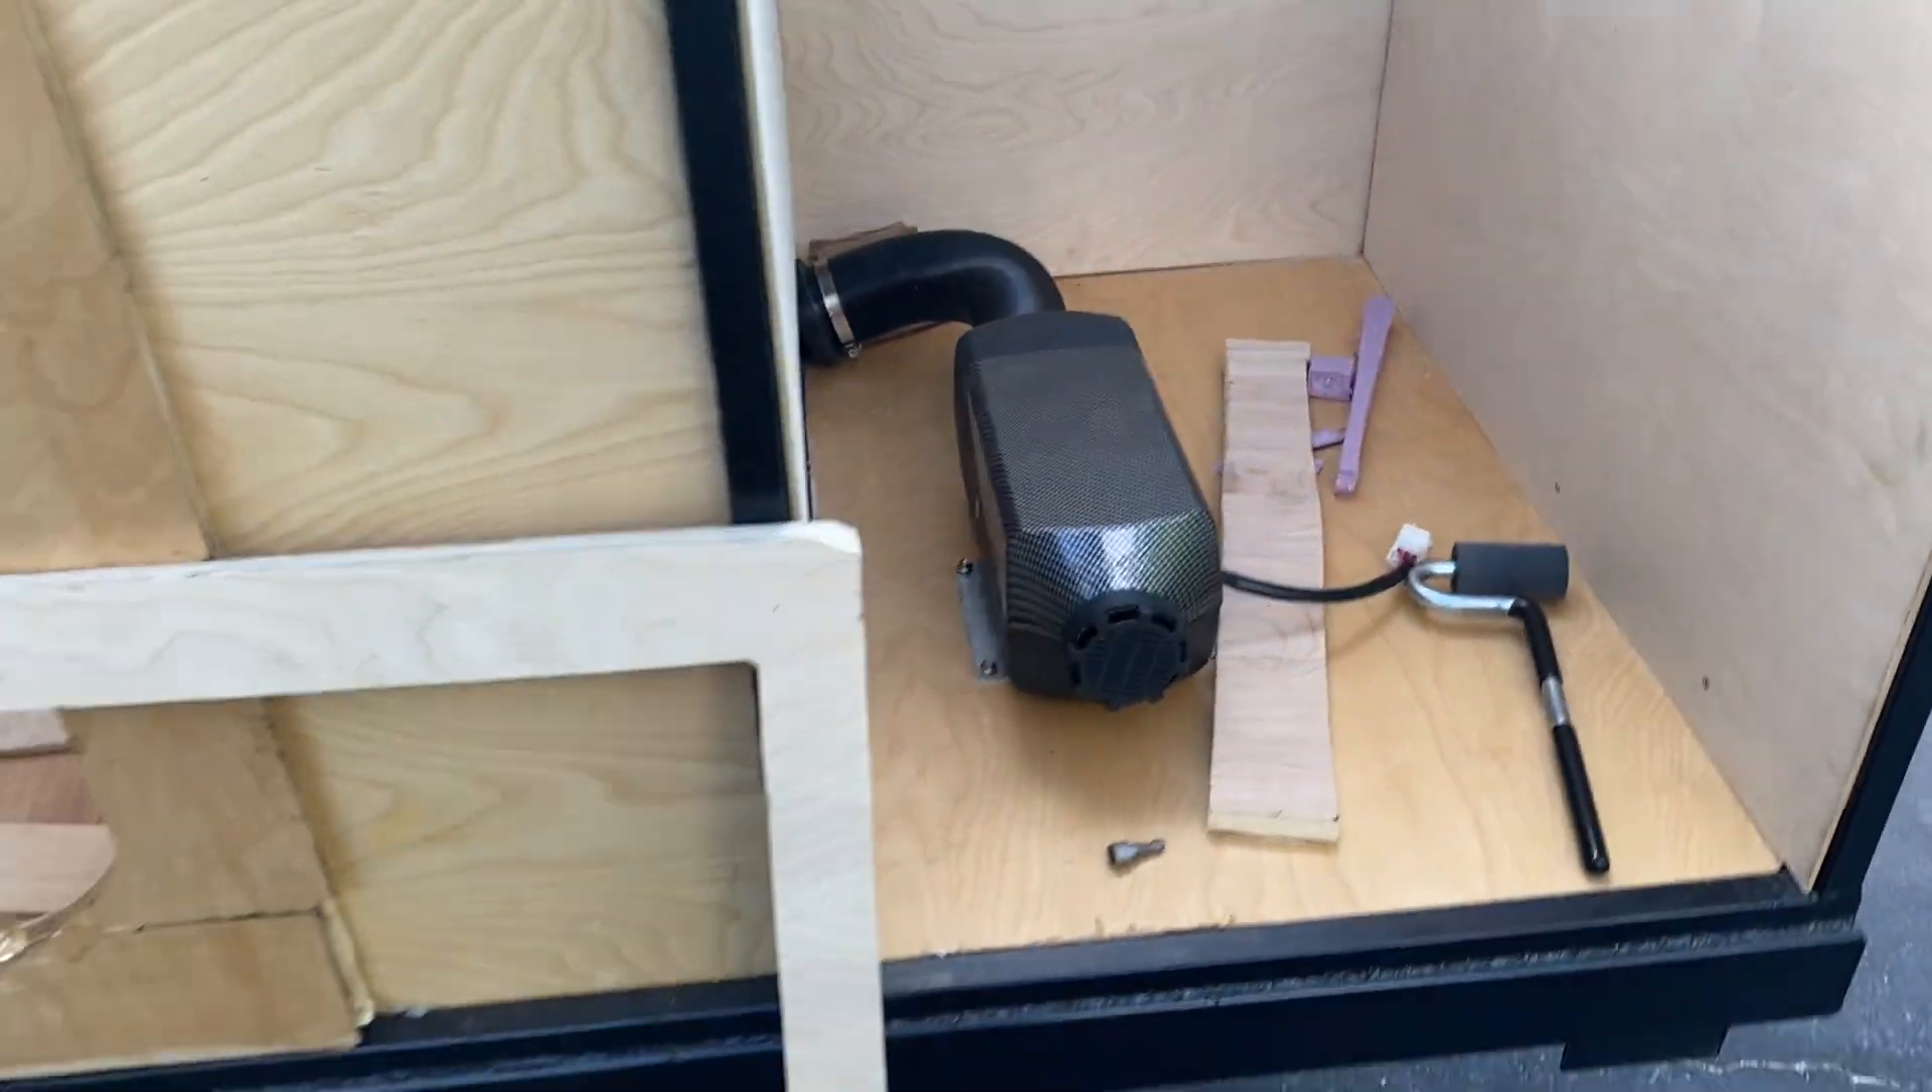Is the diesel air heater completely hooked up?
No.